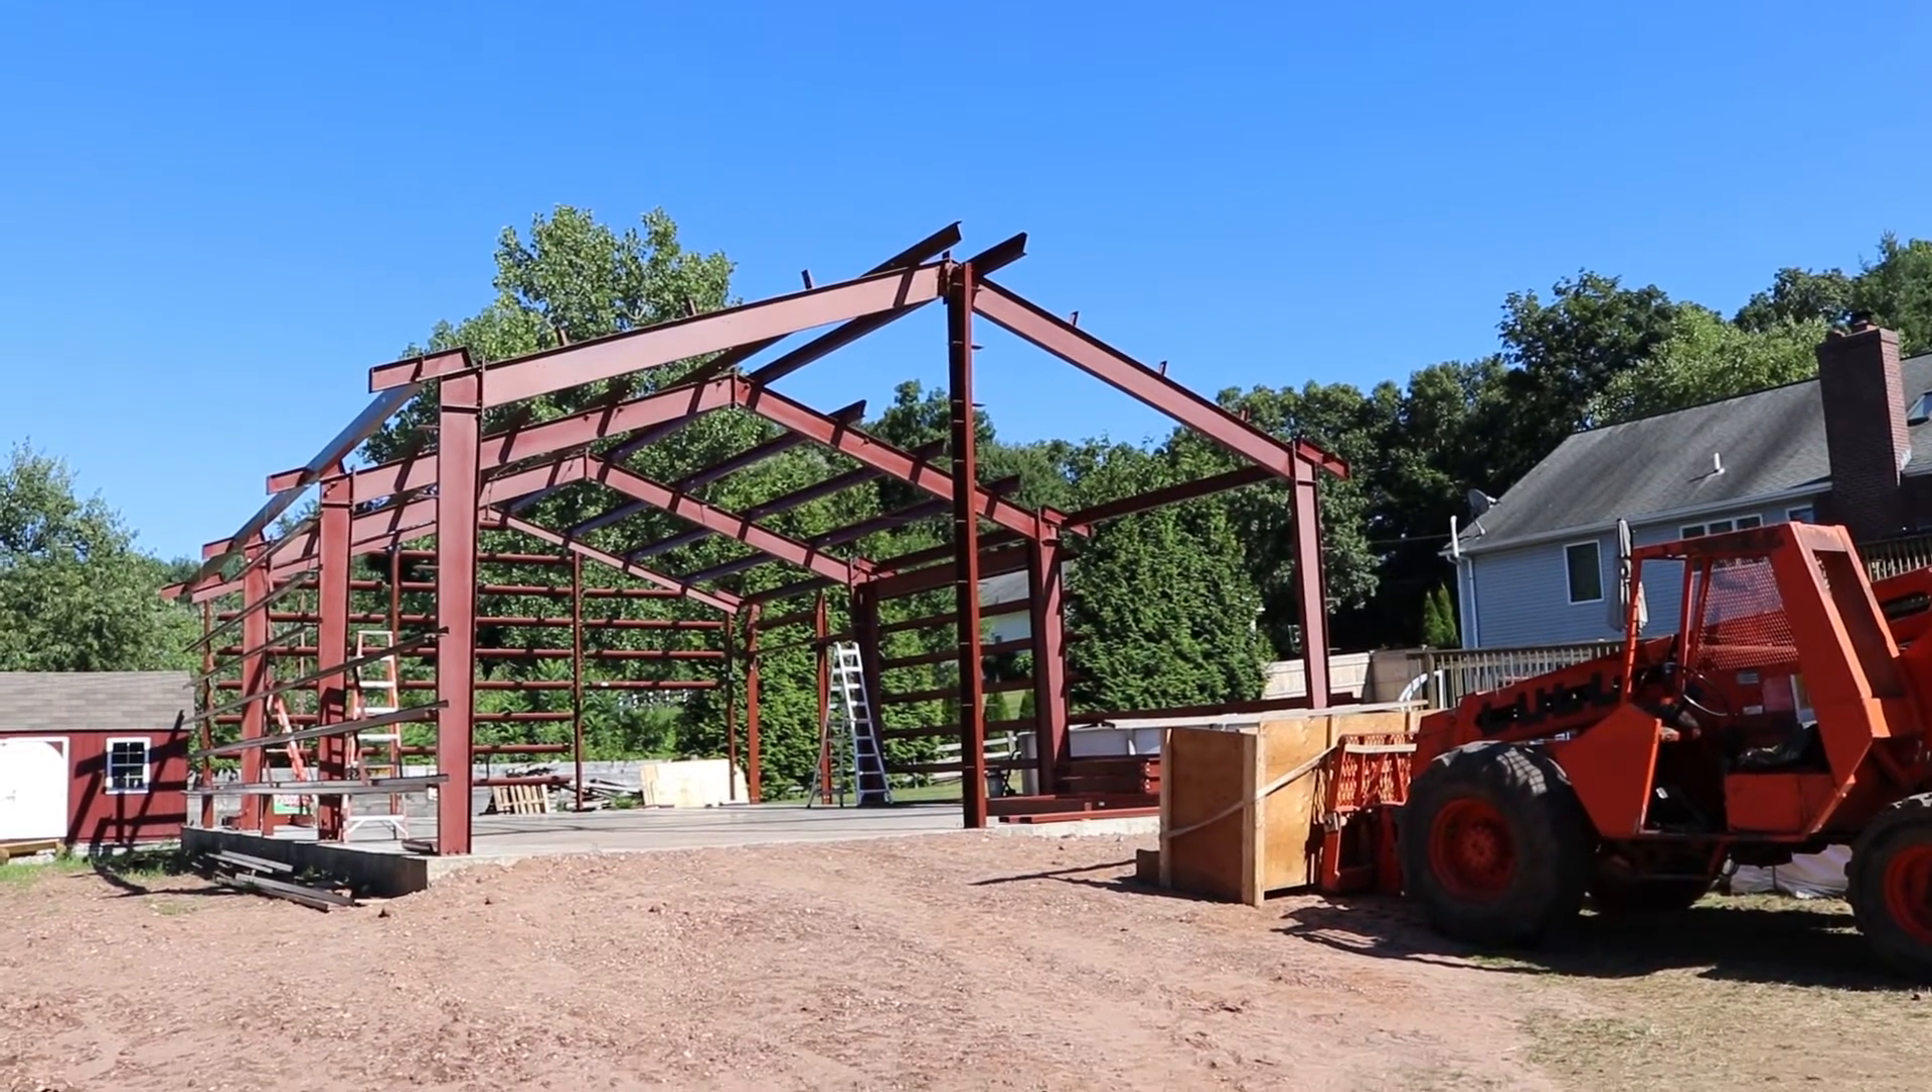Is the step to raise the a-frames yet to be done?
No.